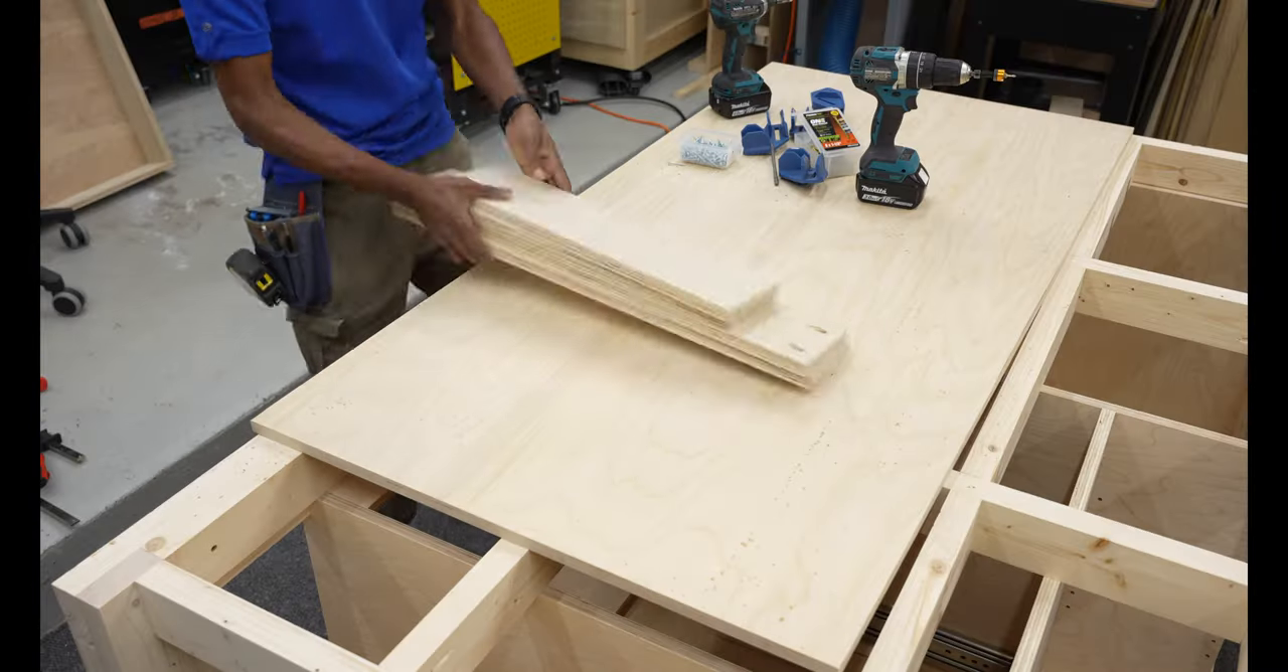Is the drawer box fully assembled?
No.